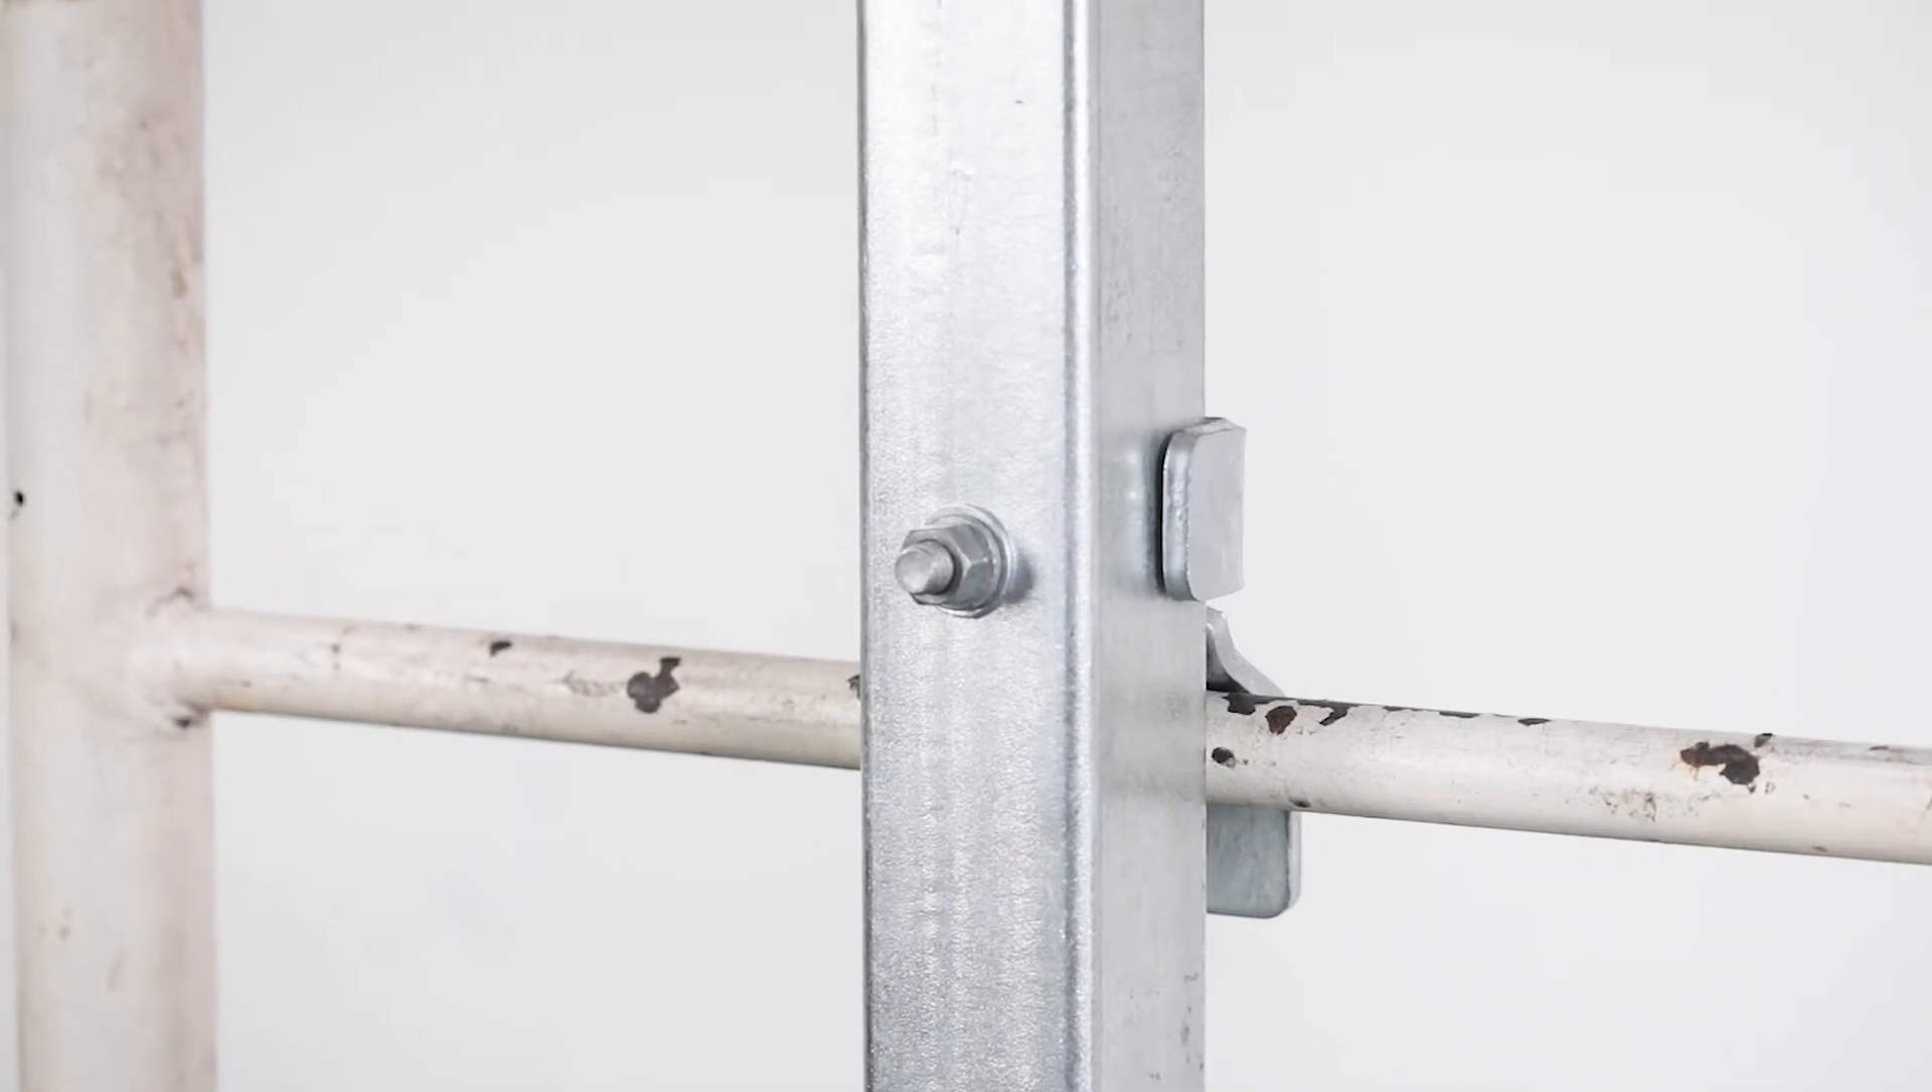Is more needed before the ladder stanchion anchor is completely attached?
No.